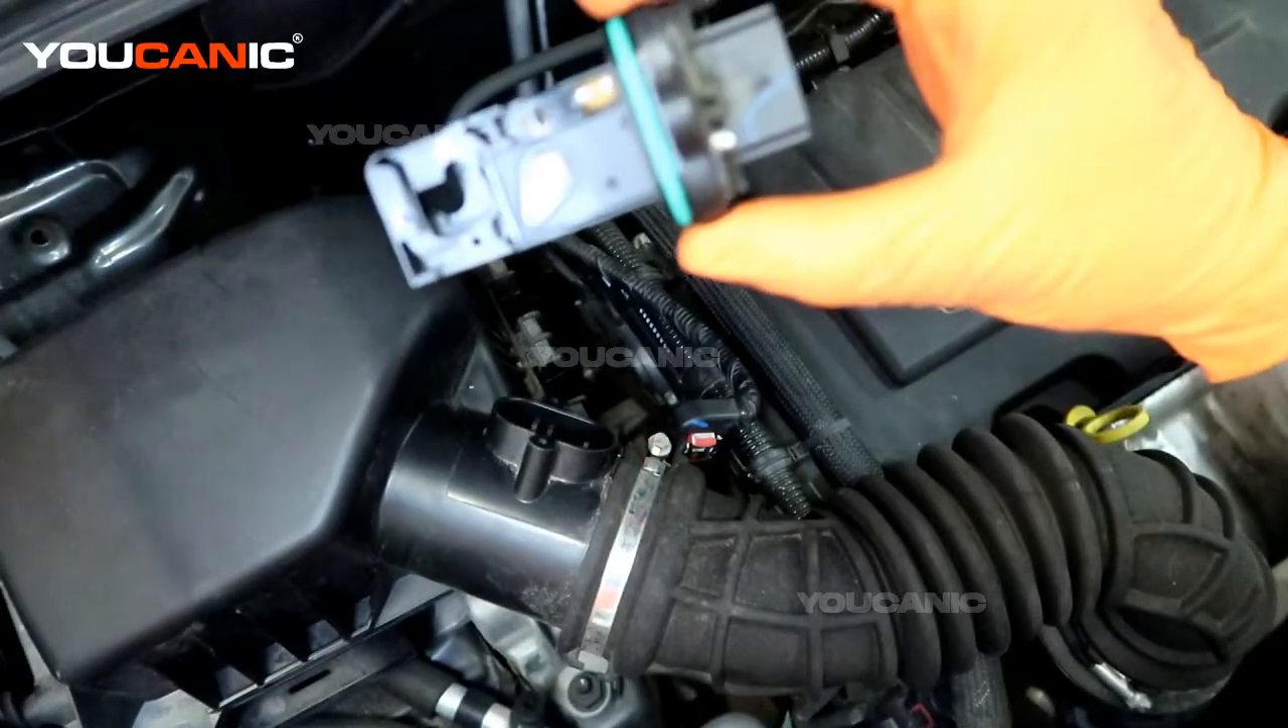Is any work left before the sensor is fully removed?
No.